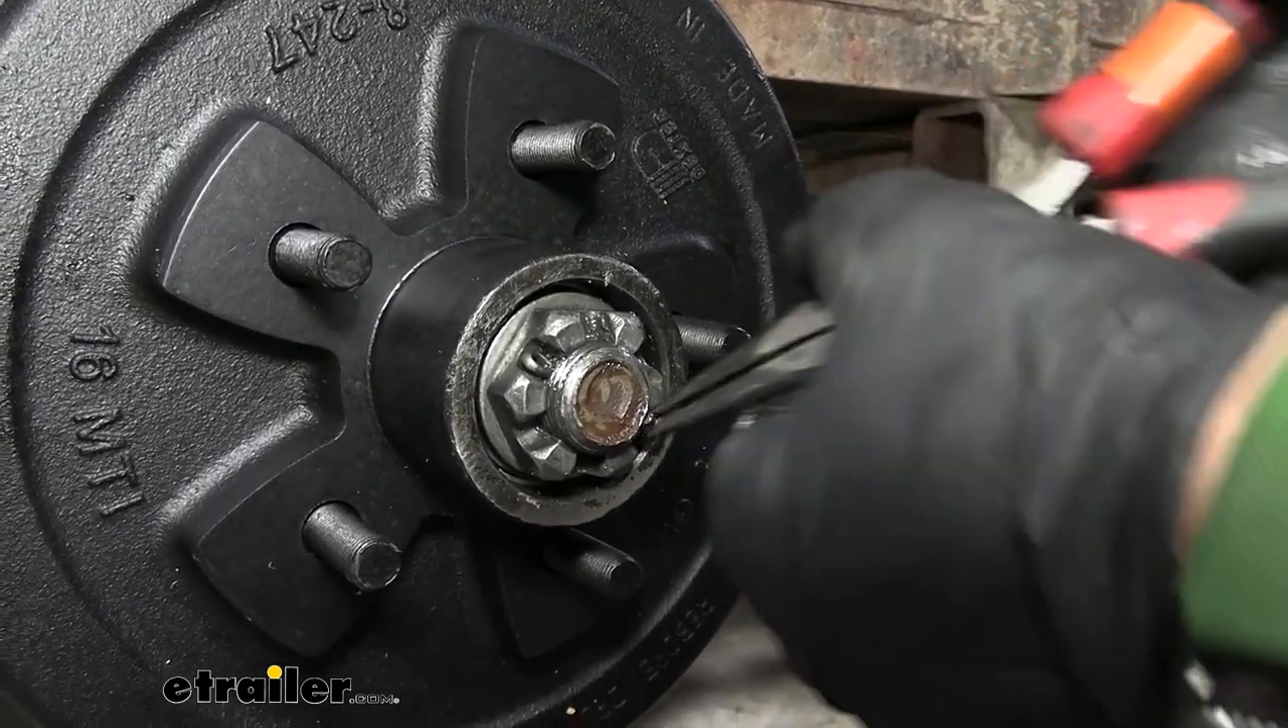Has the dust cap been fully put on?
No.